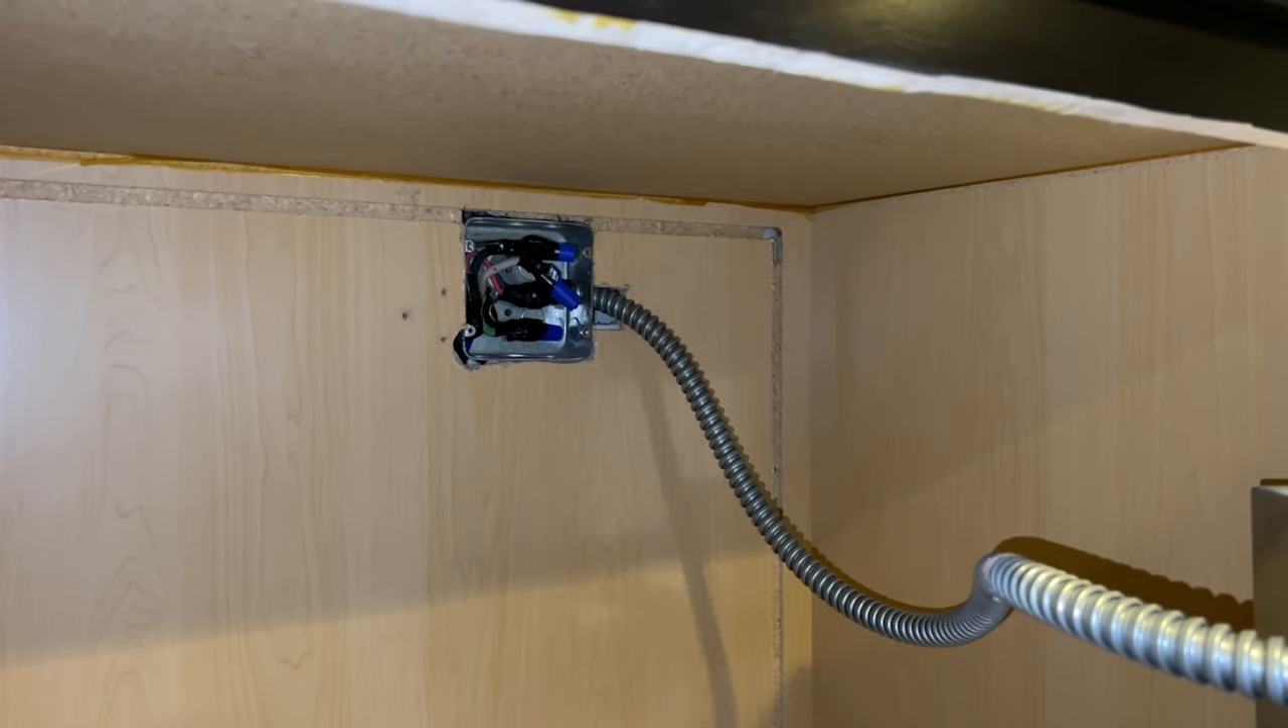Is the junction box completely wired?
Yes.